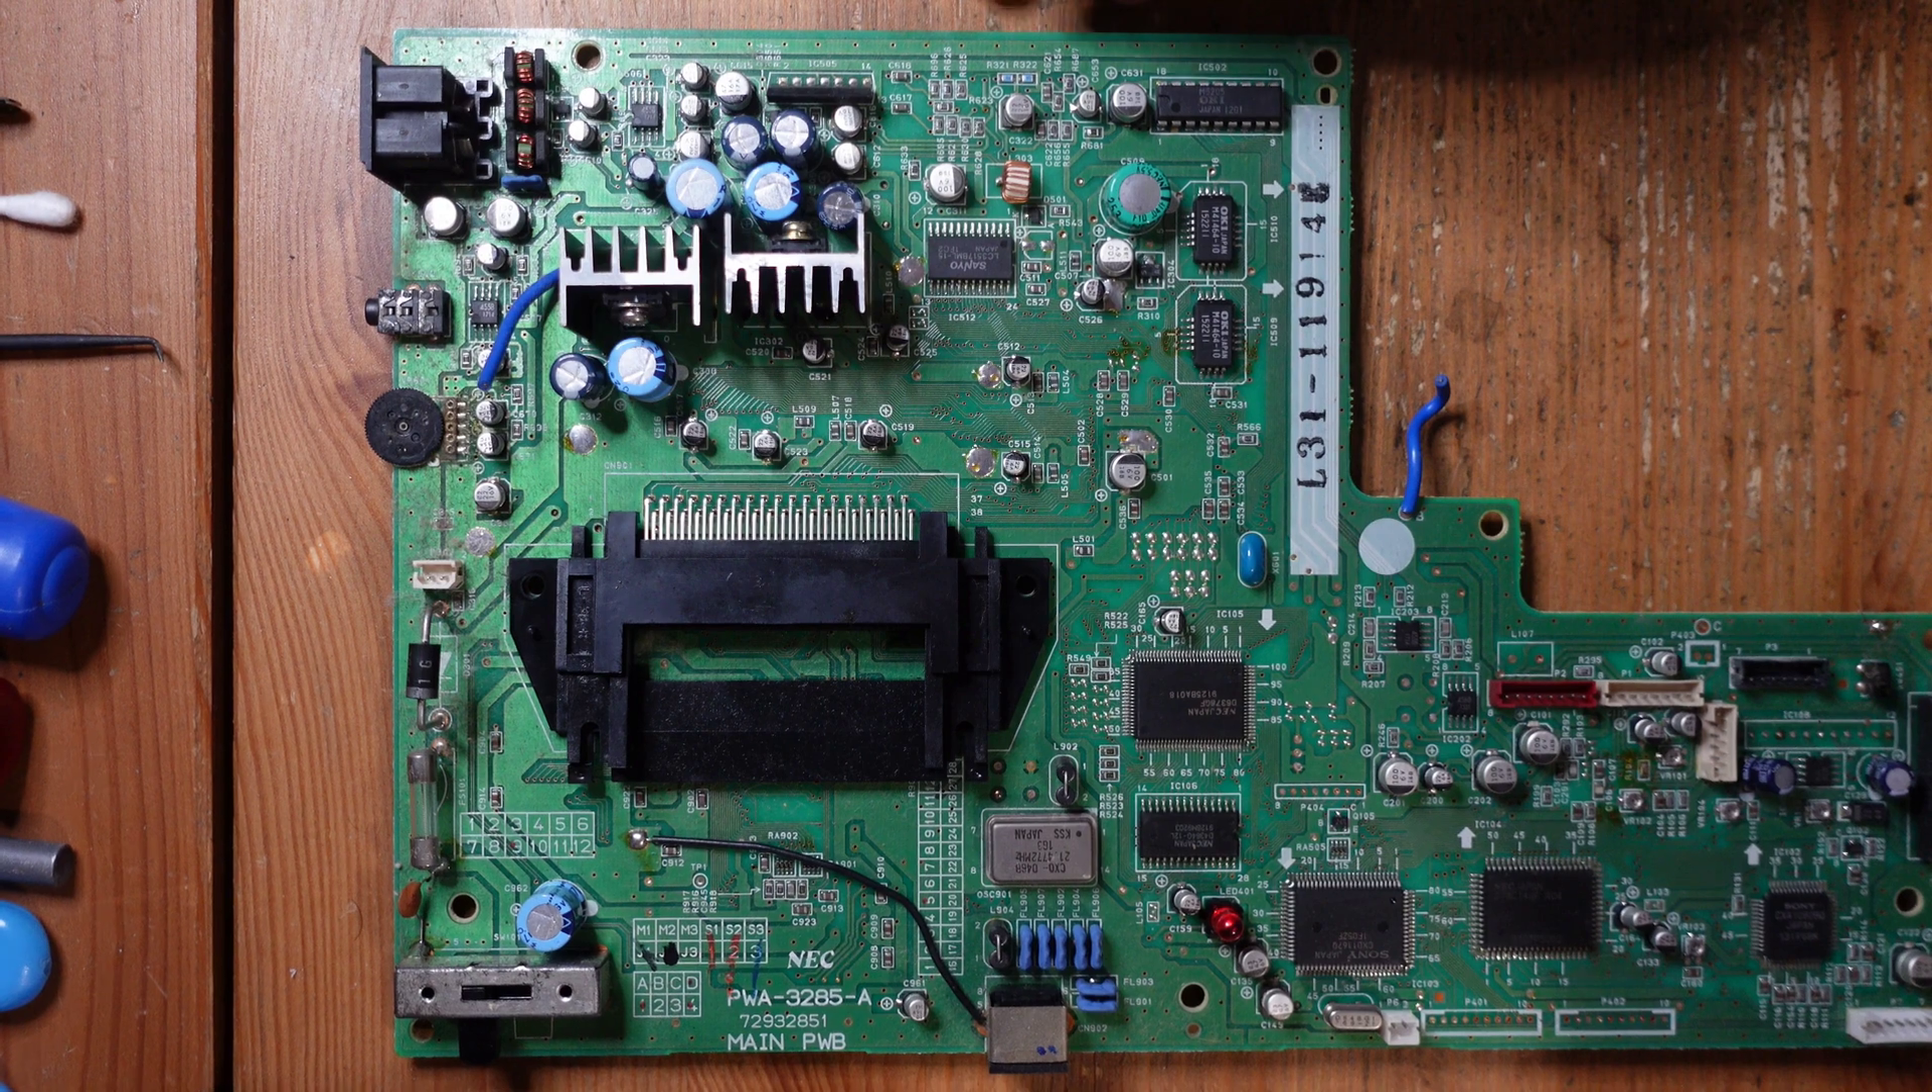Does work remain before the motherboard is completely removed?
No.